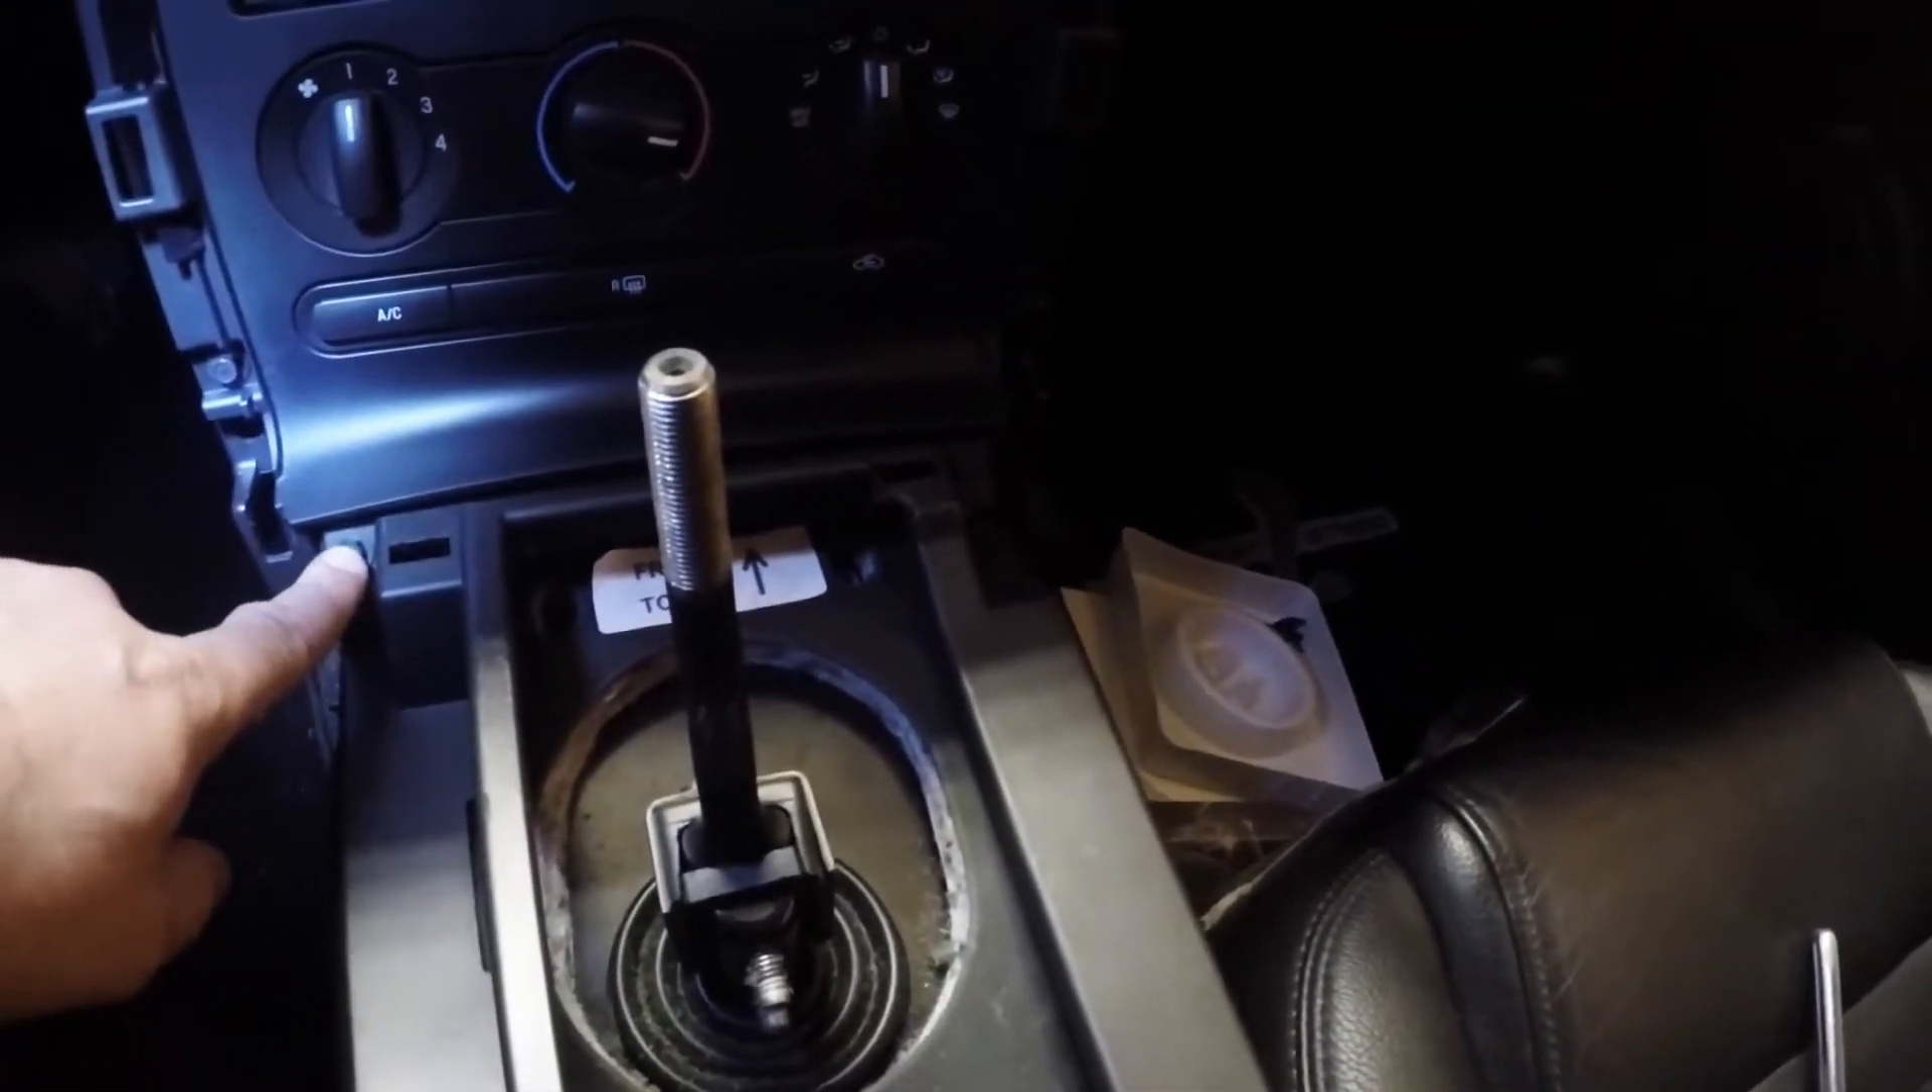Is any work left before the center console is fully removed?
Yes.